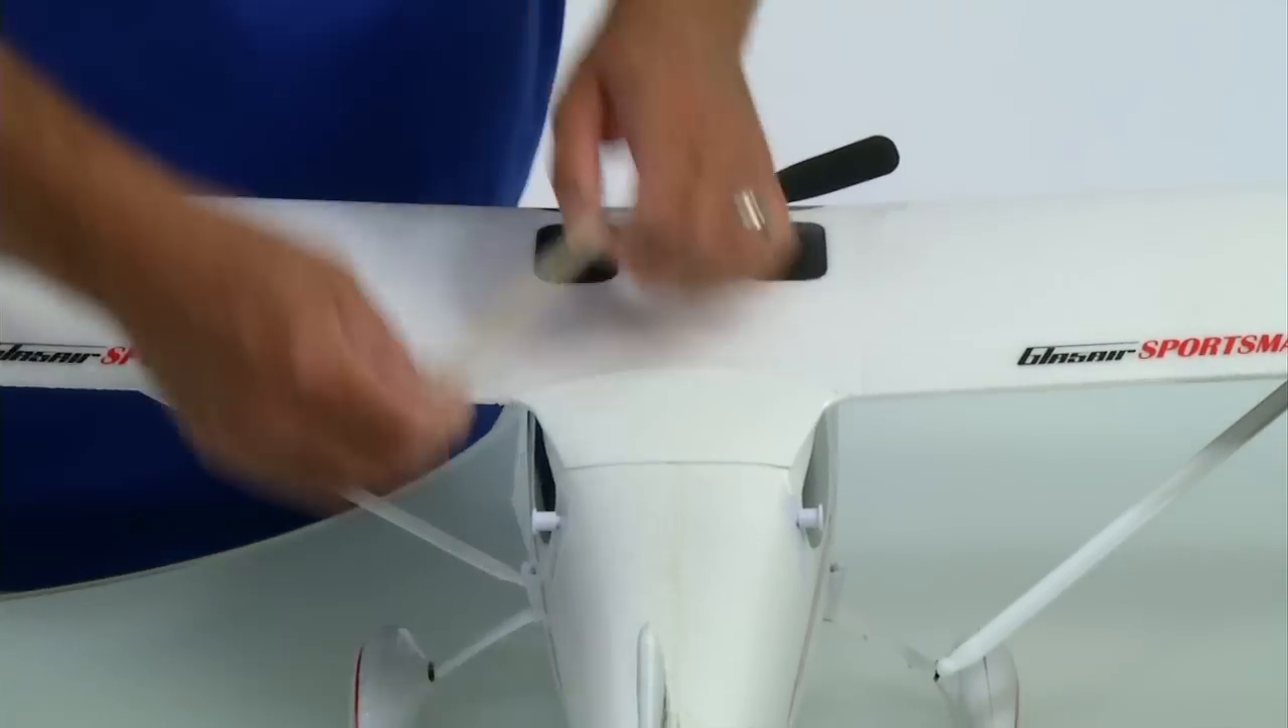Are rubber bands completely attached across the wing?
No.